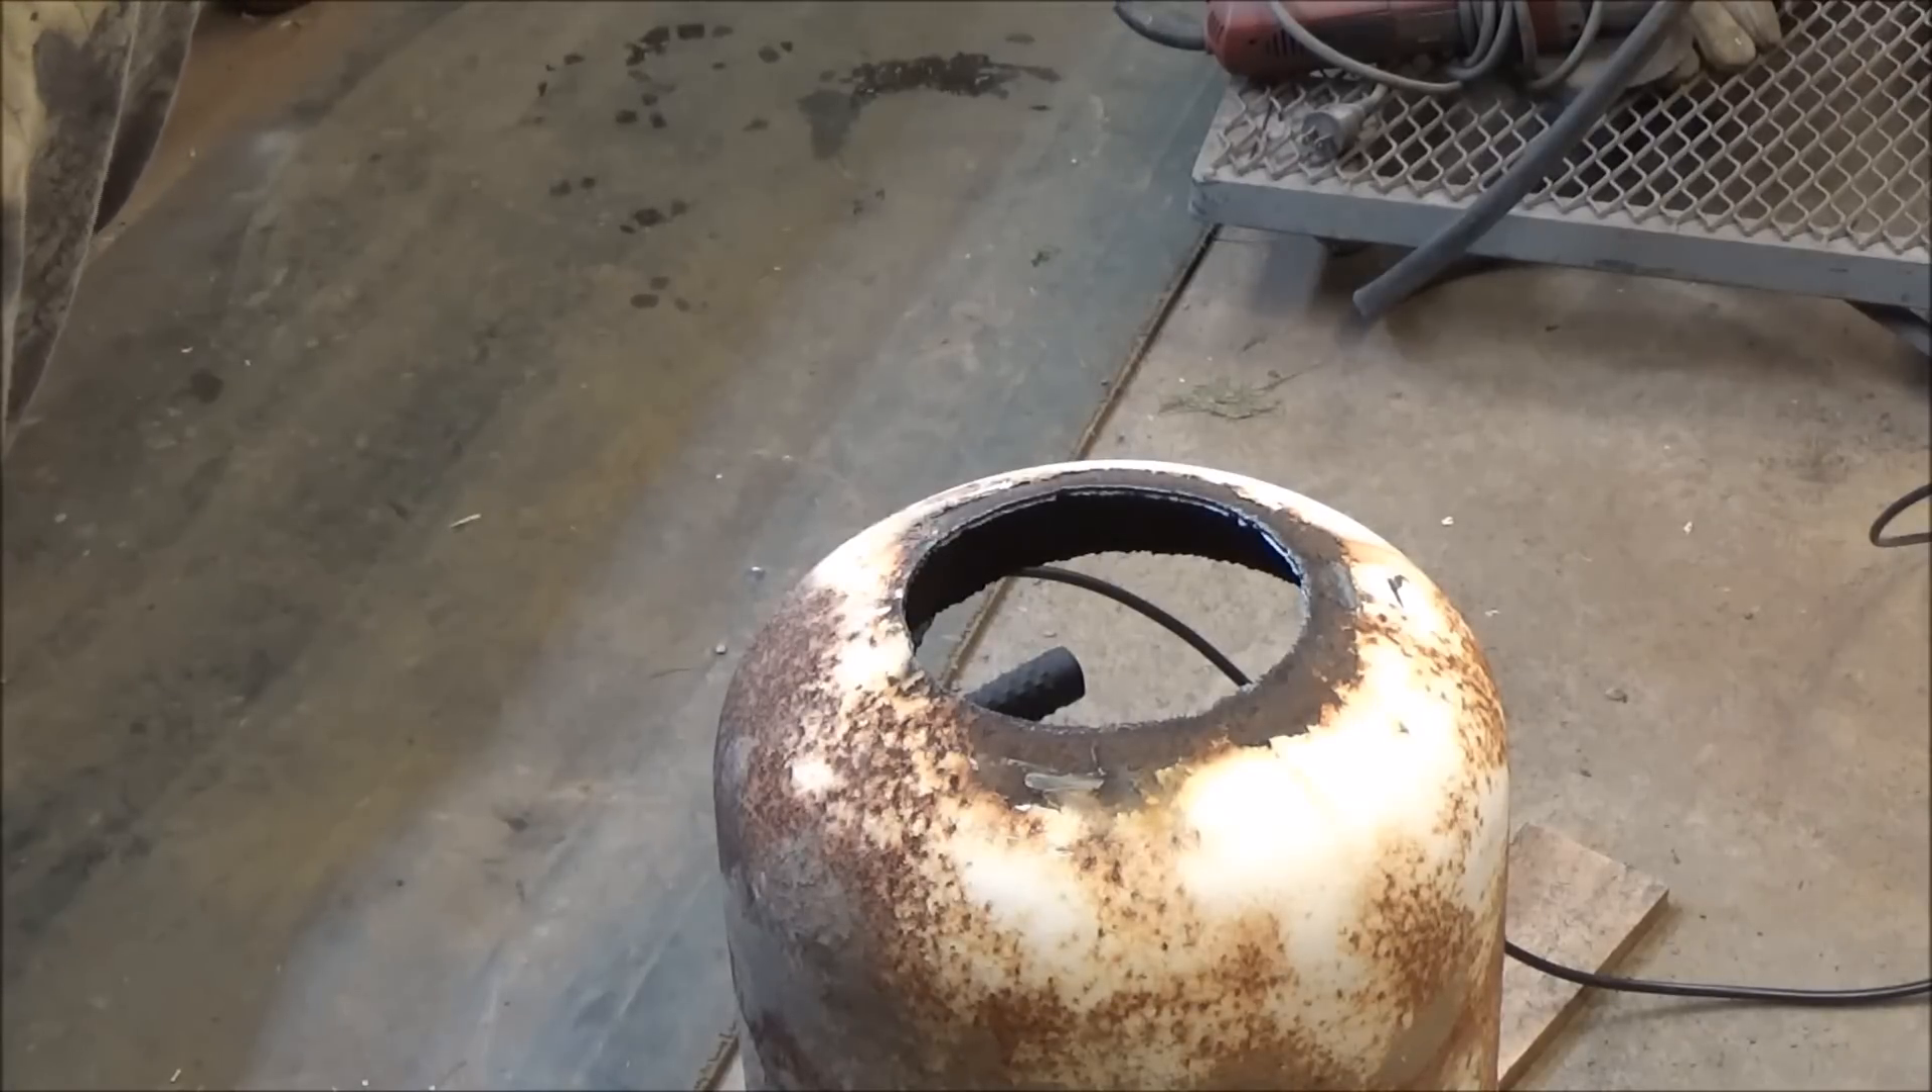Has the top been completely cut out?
Yes.